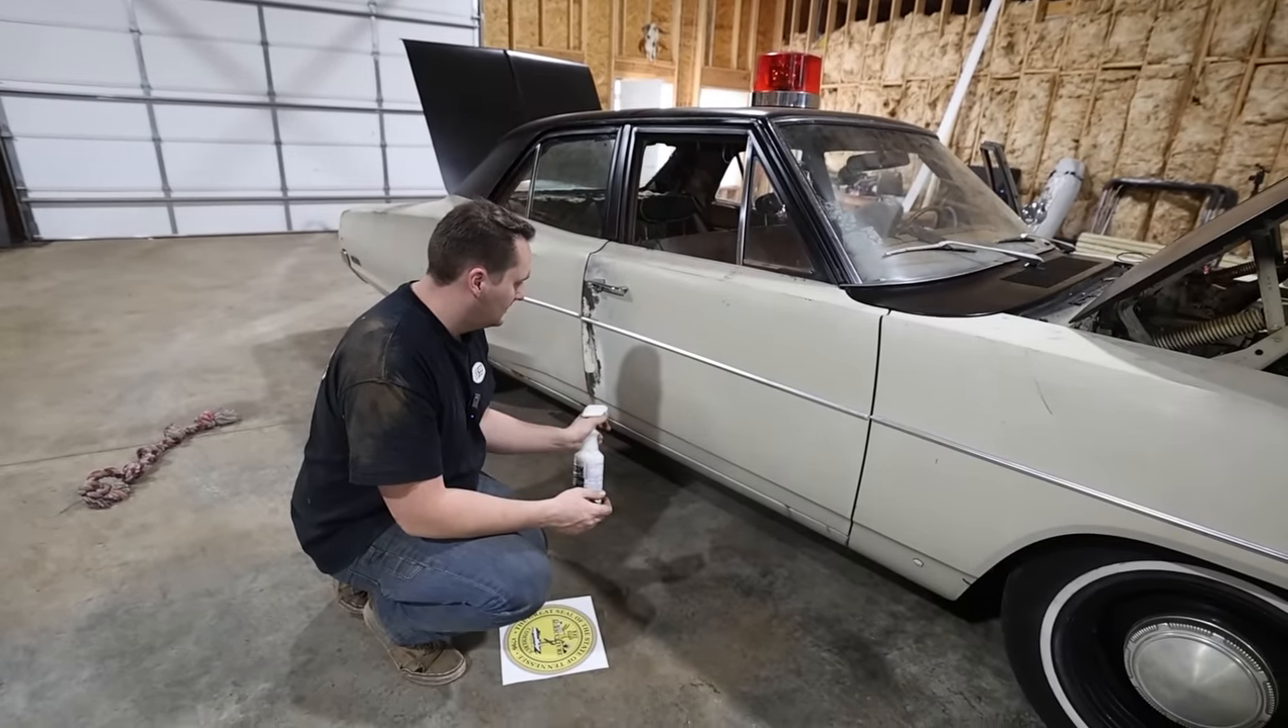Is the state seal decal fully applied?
No.